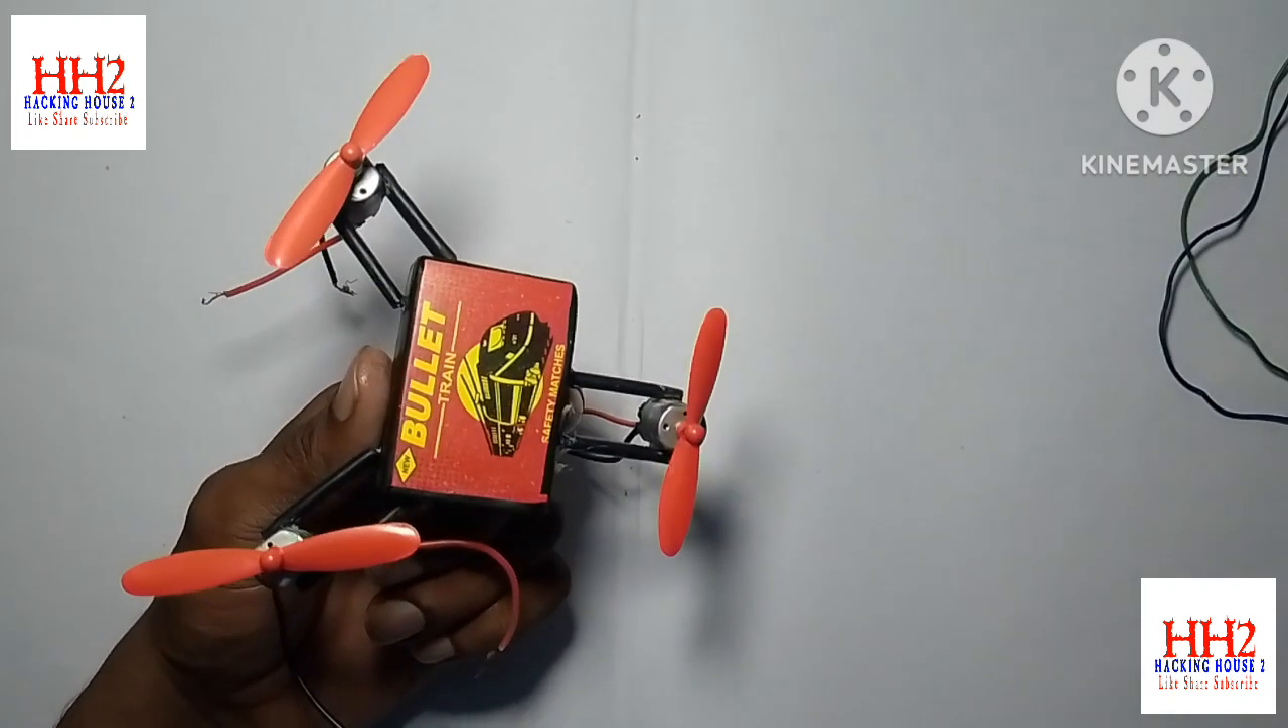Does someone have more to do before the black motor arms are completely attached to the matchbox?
No.